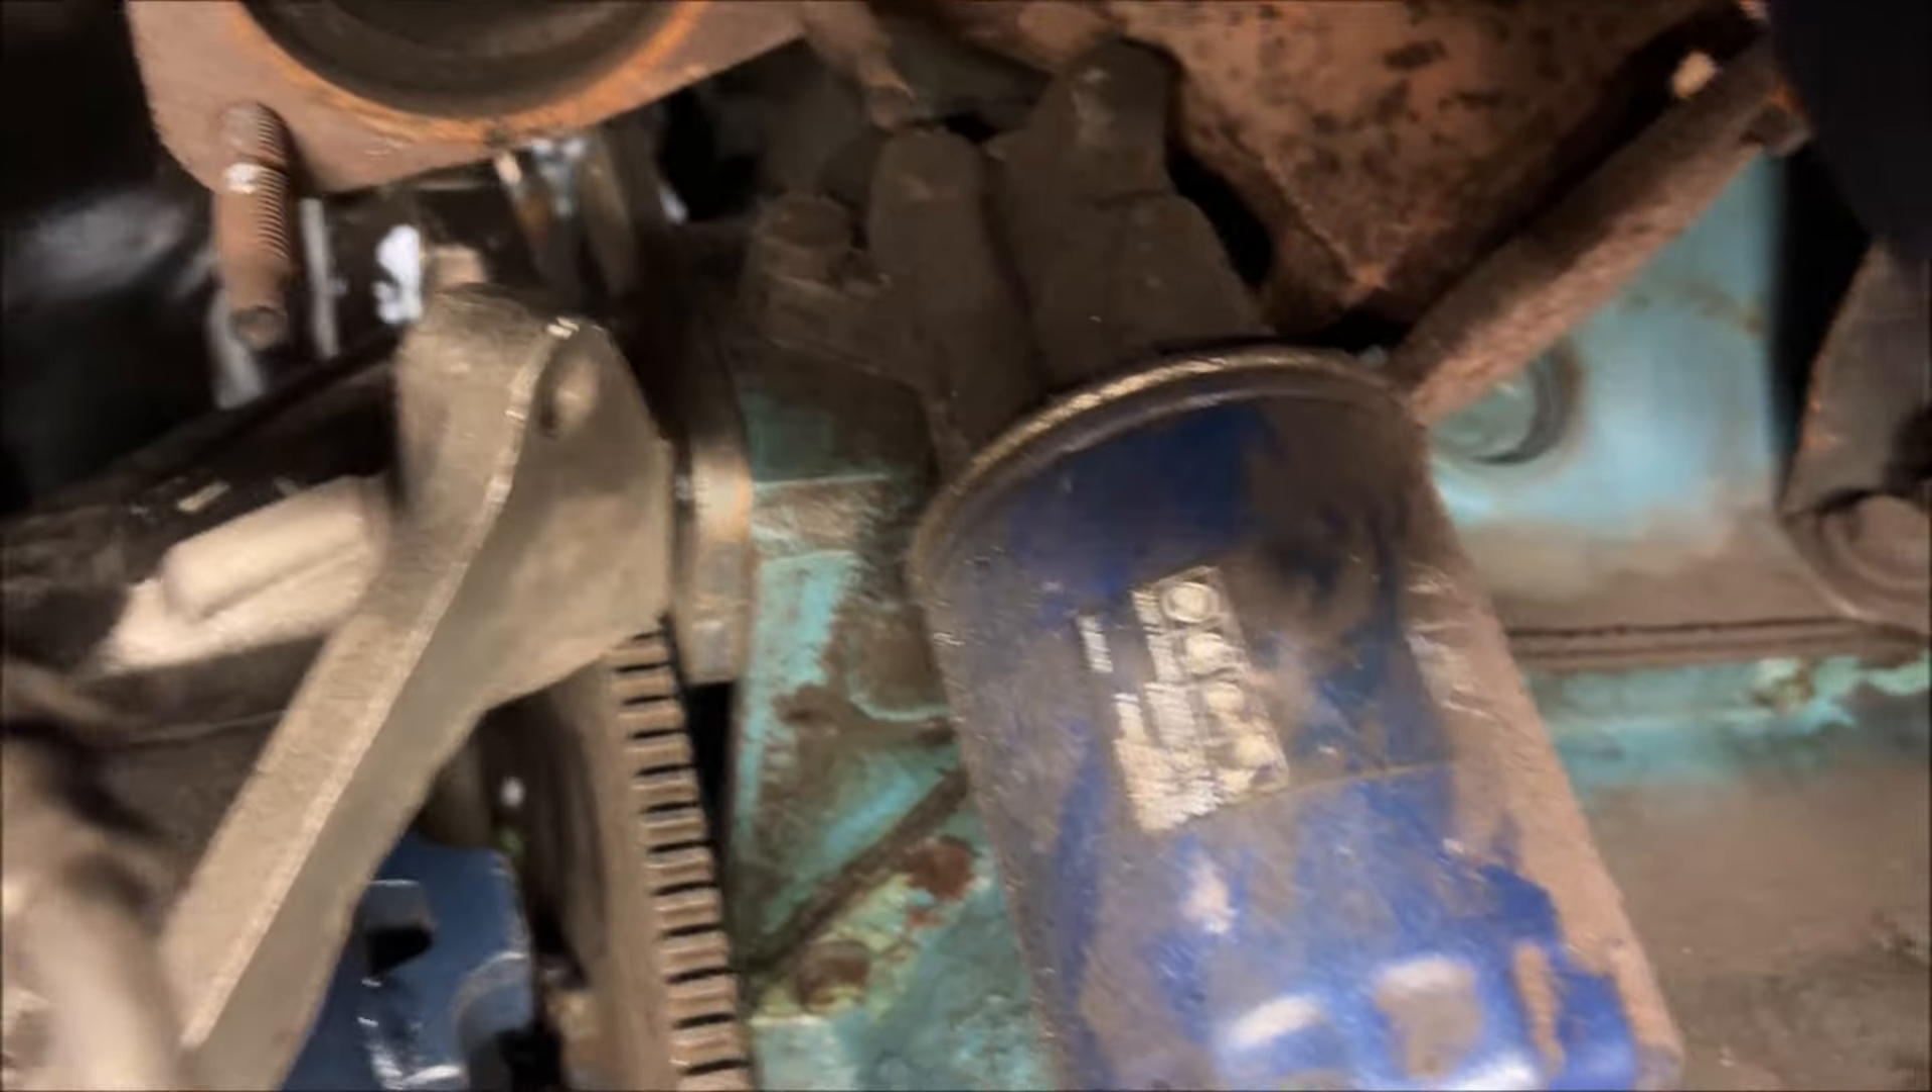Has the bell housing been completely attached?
No.